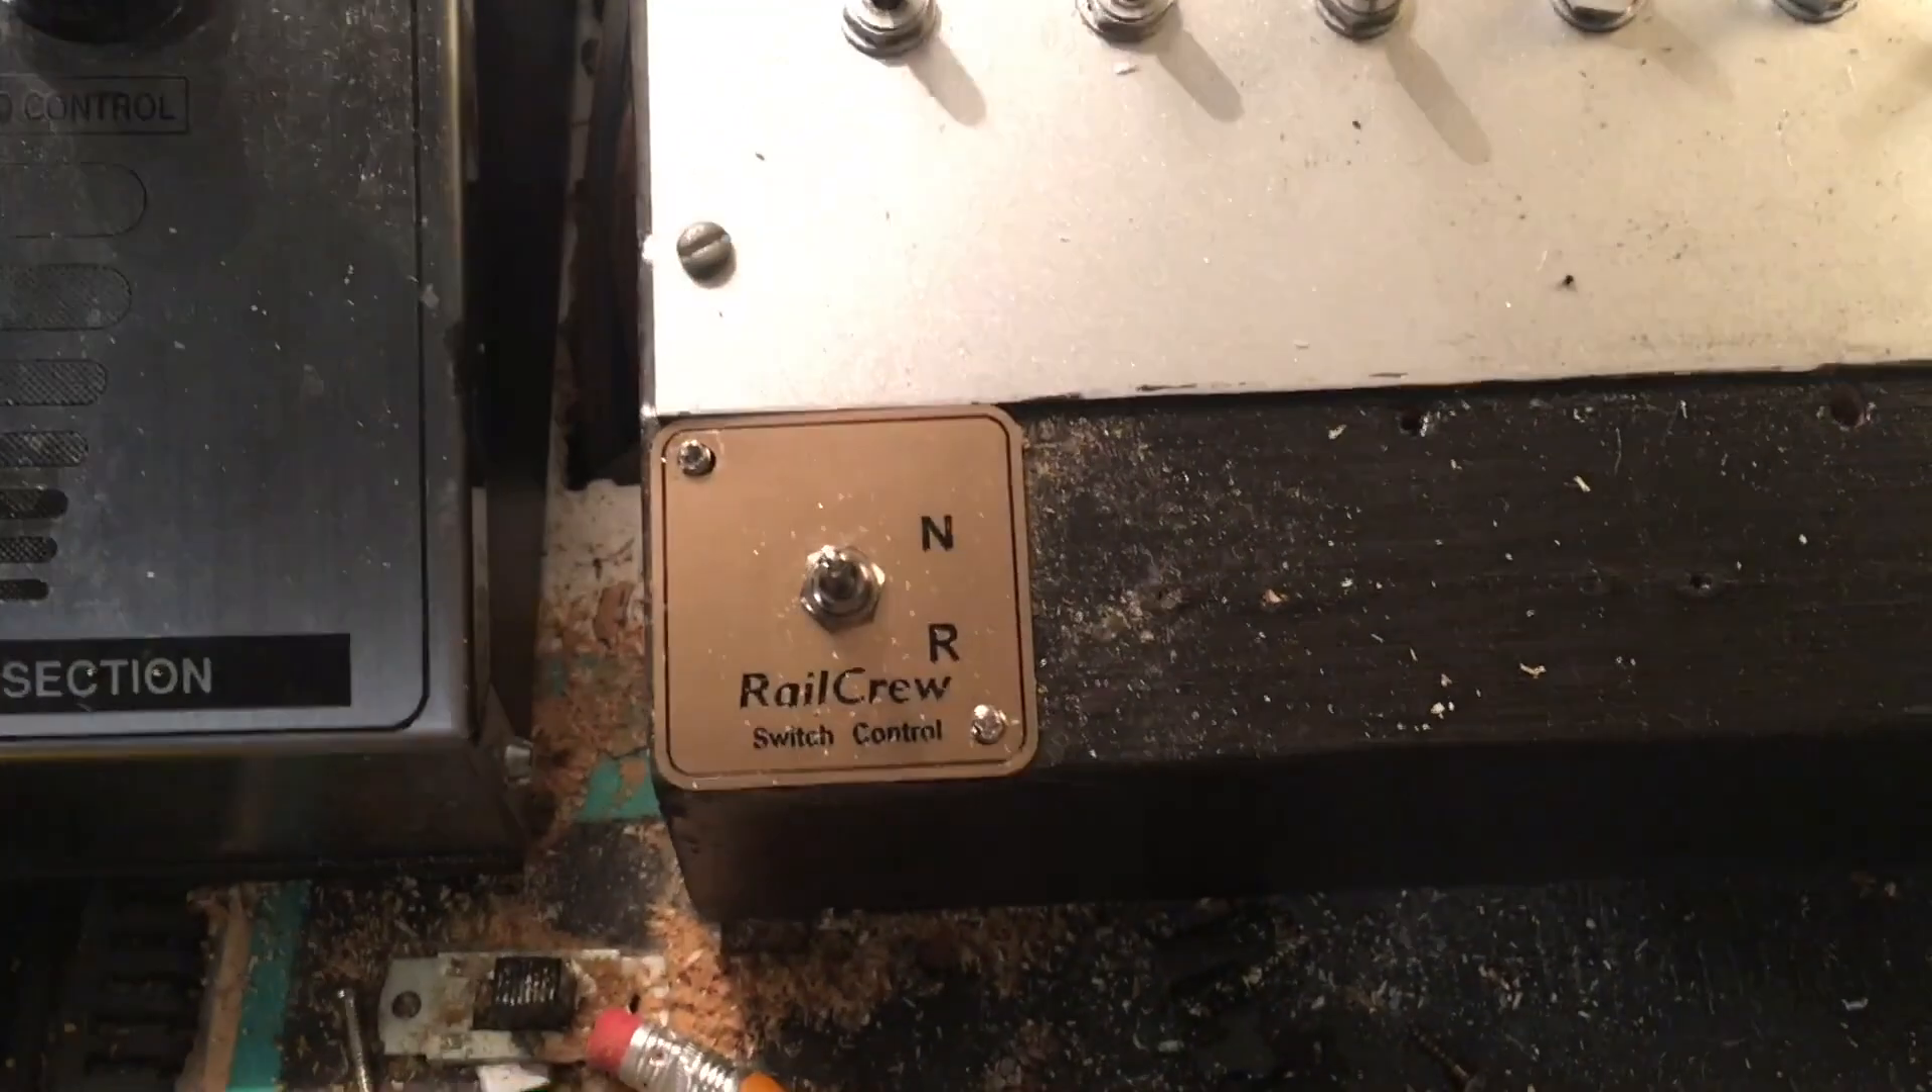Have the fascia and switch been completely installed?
Yes.